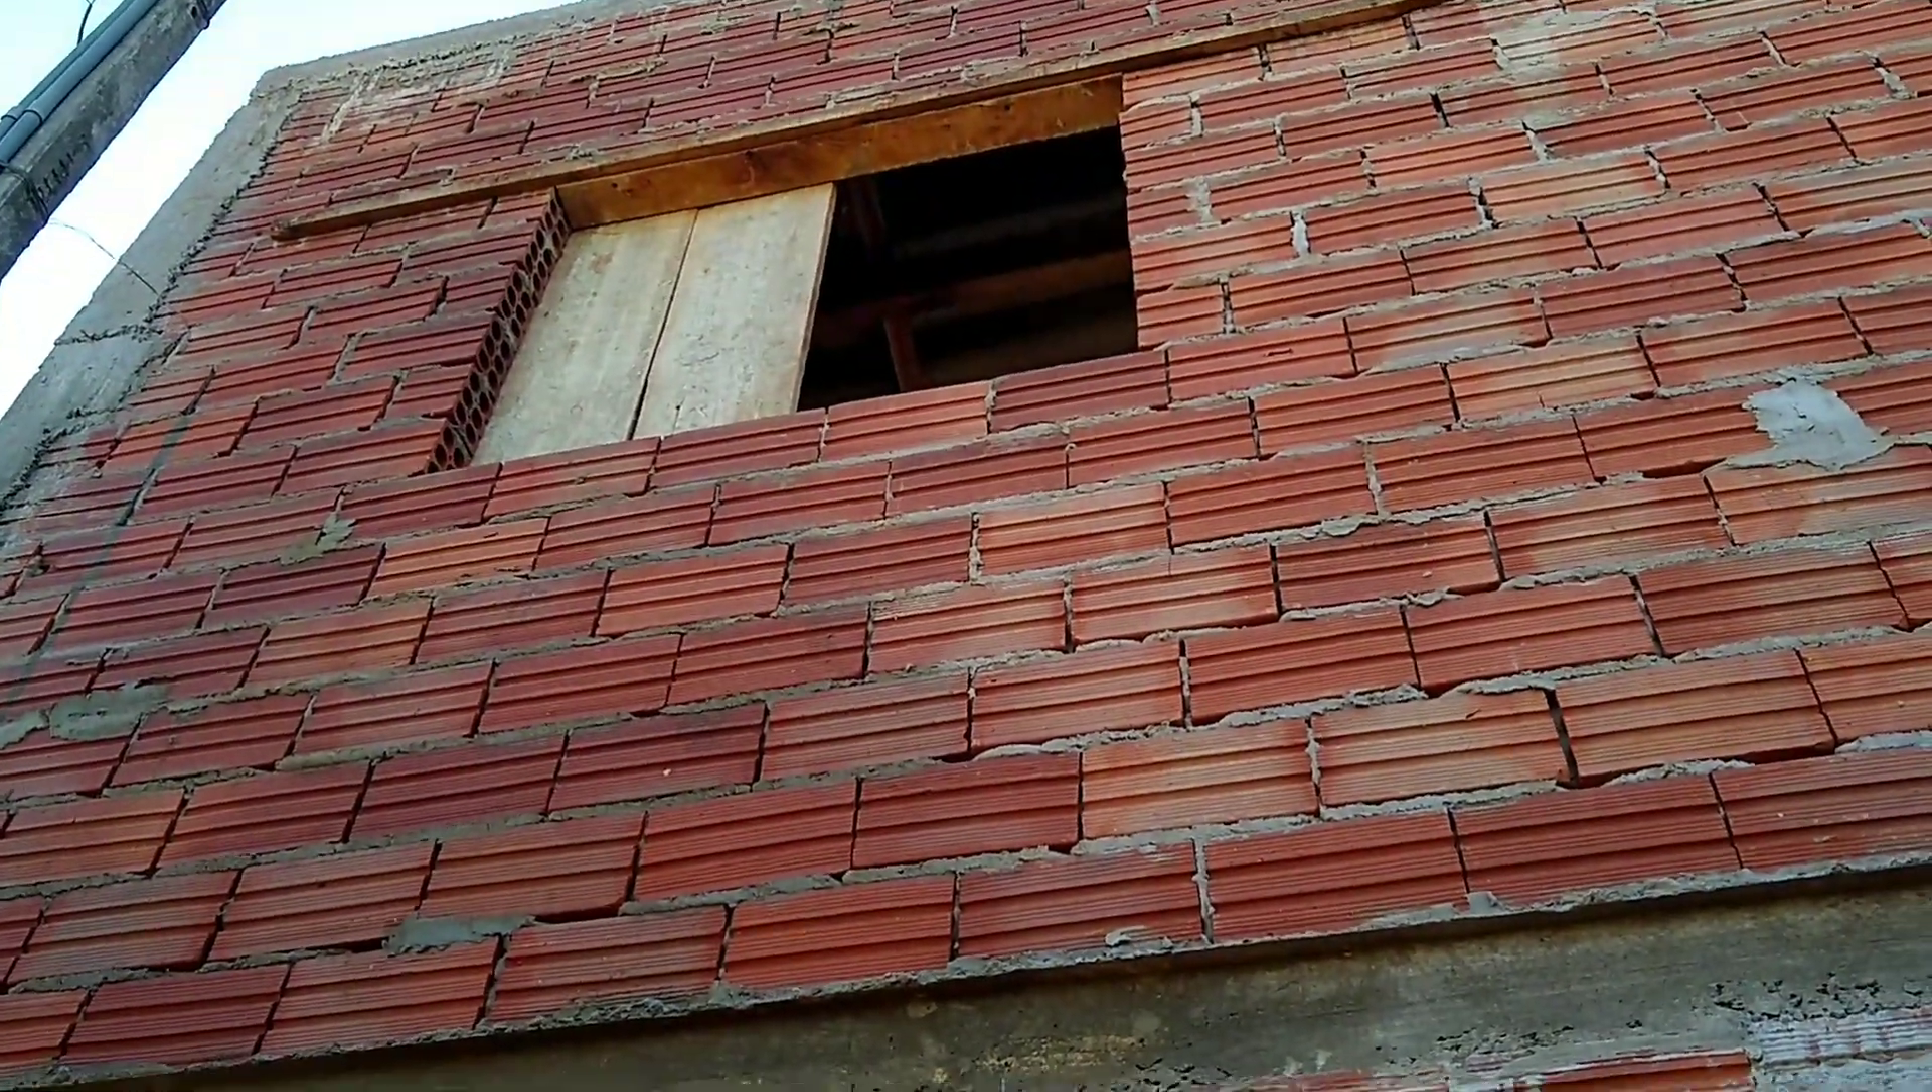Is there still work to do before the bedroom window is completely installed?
Yes.